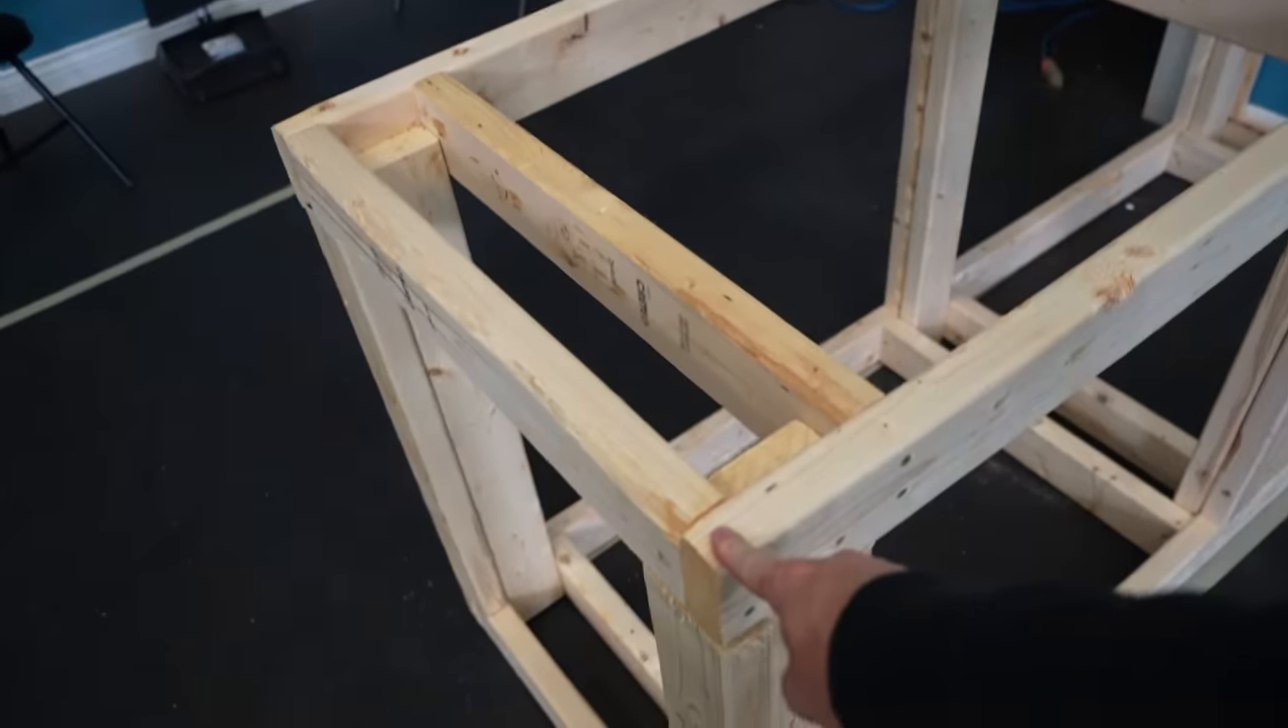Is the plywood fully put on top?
No.